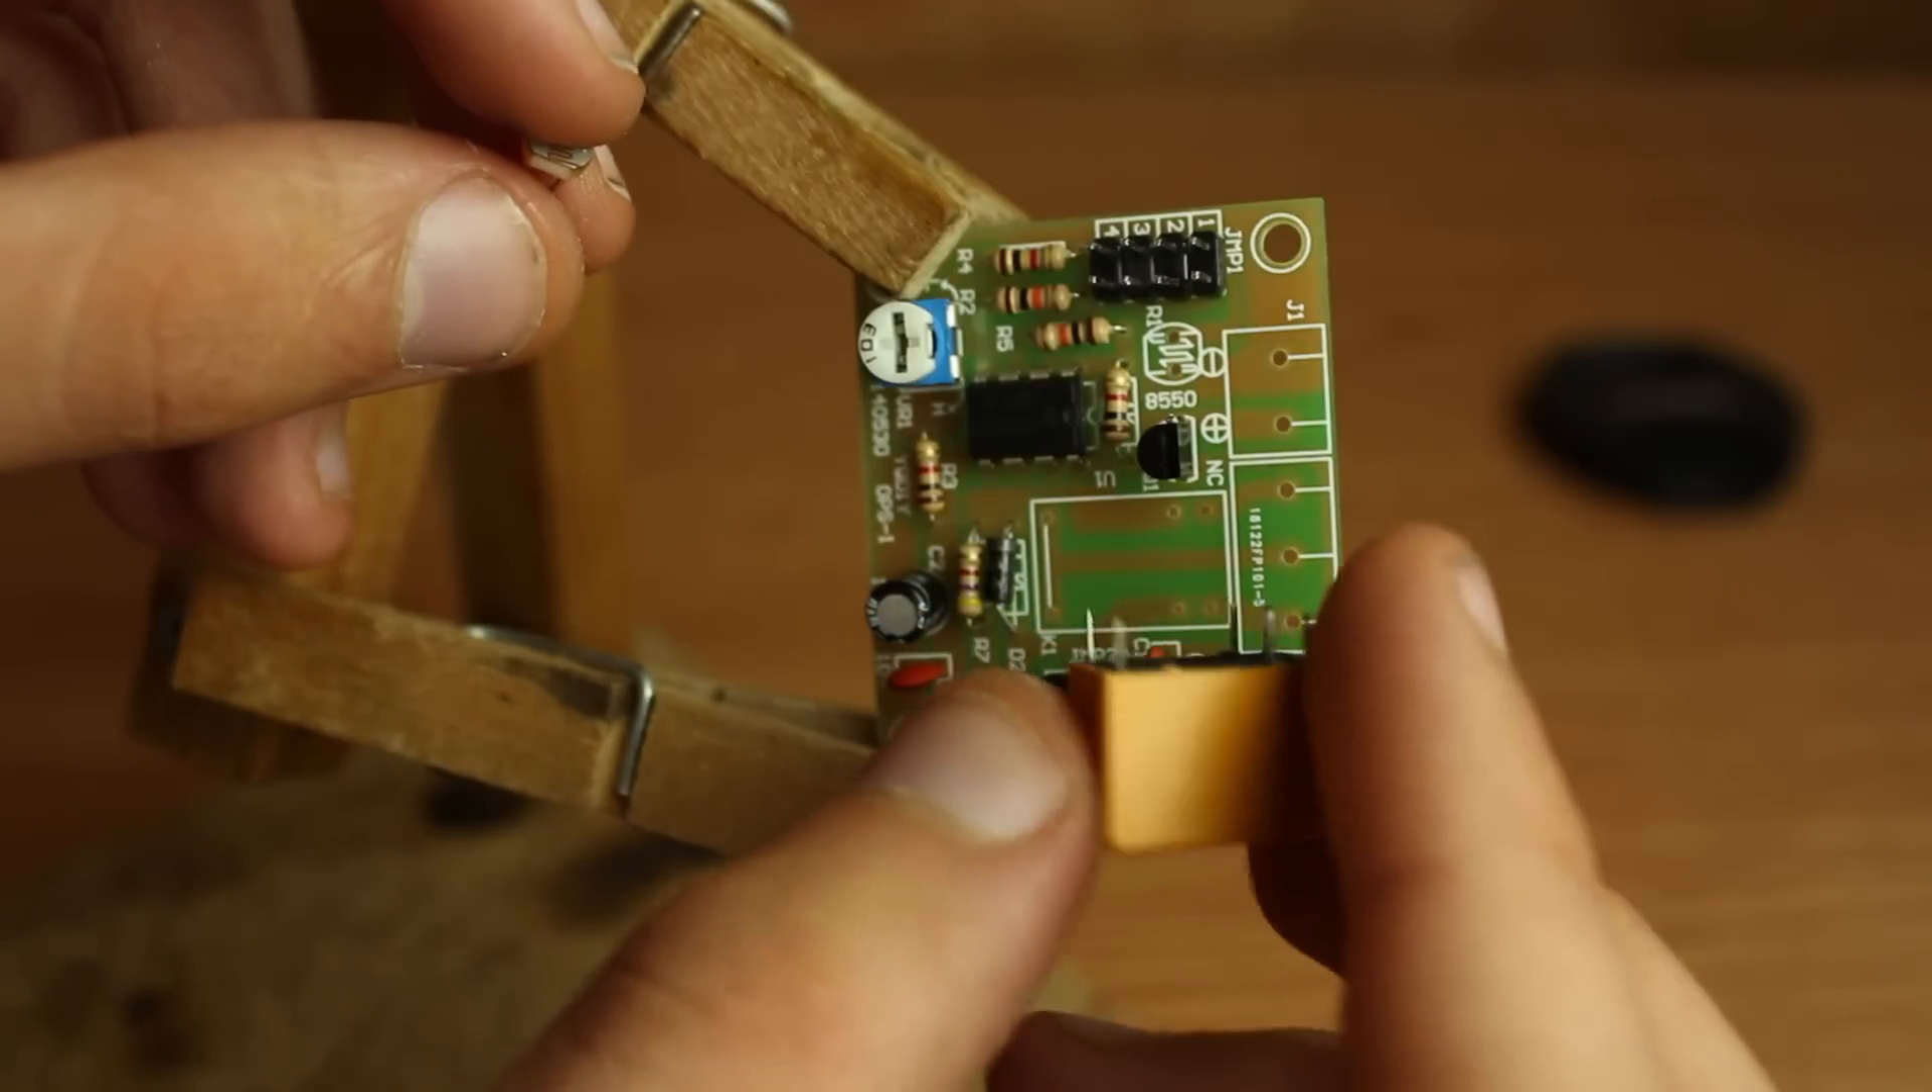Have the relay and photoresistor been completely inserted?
No.